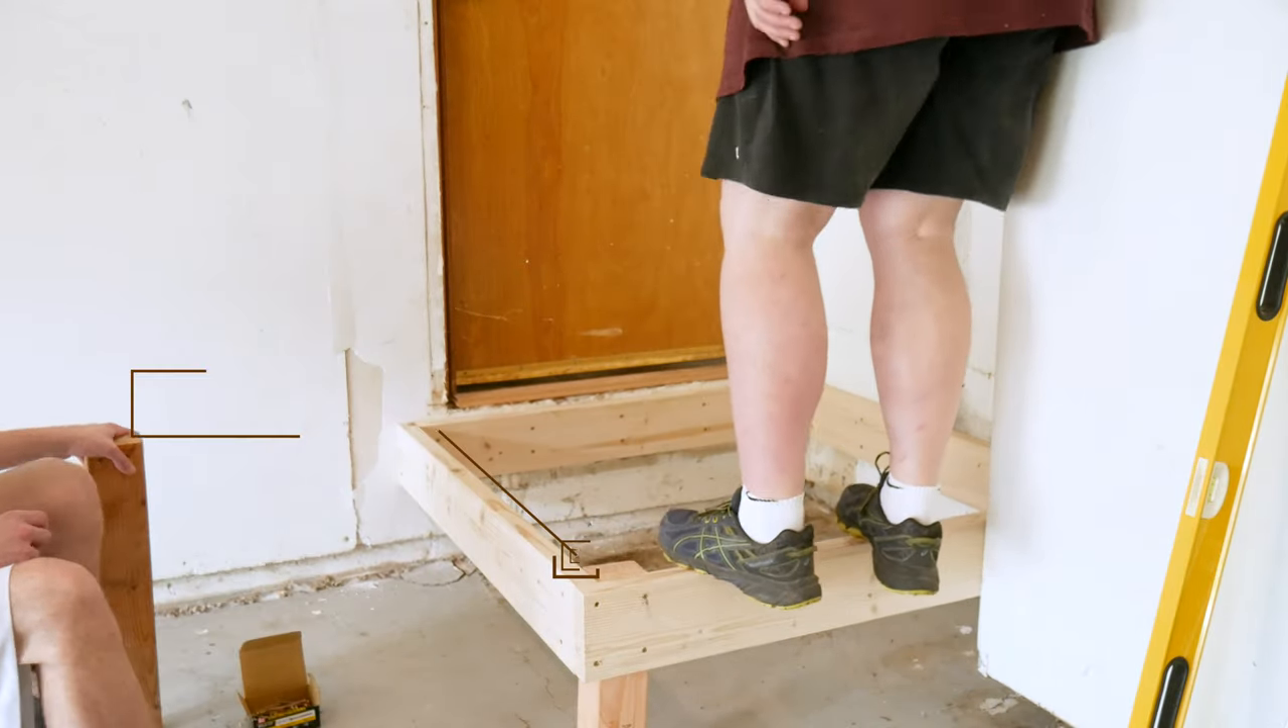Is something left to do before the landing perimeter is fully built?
No.